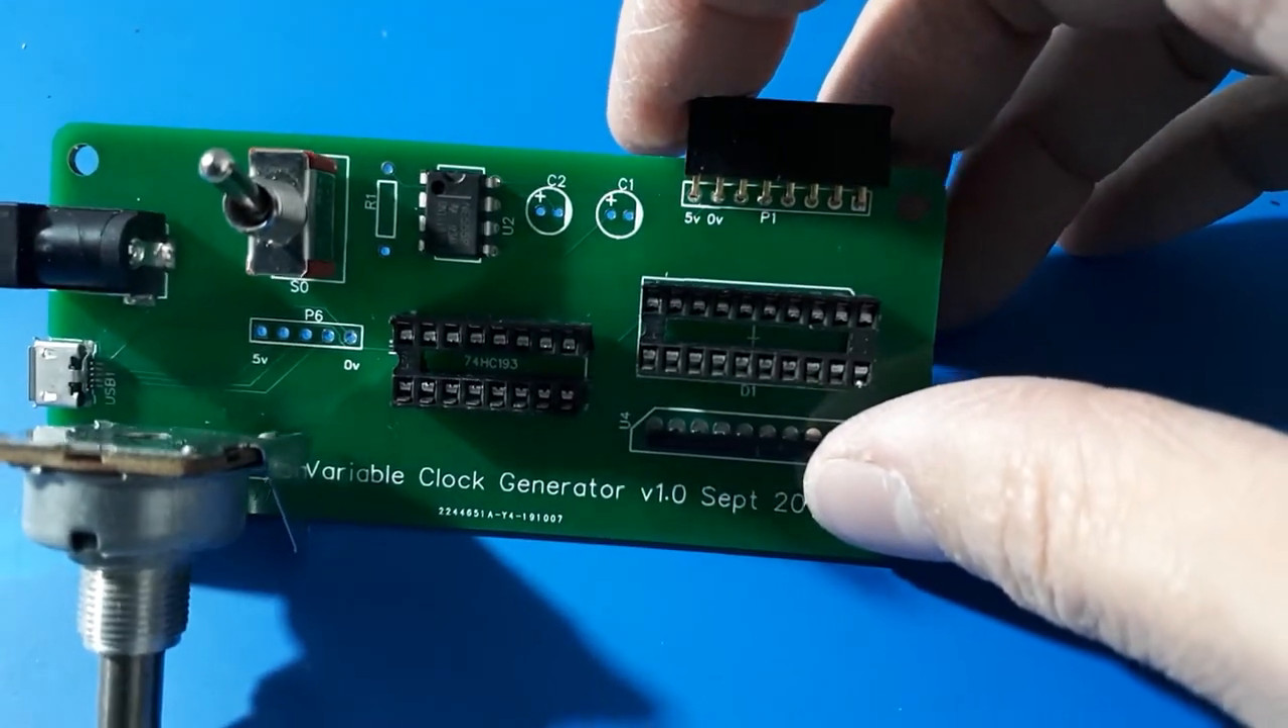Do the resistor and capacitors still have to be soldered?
Yes.